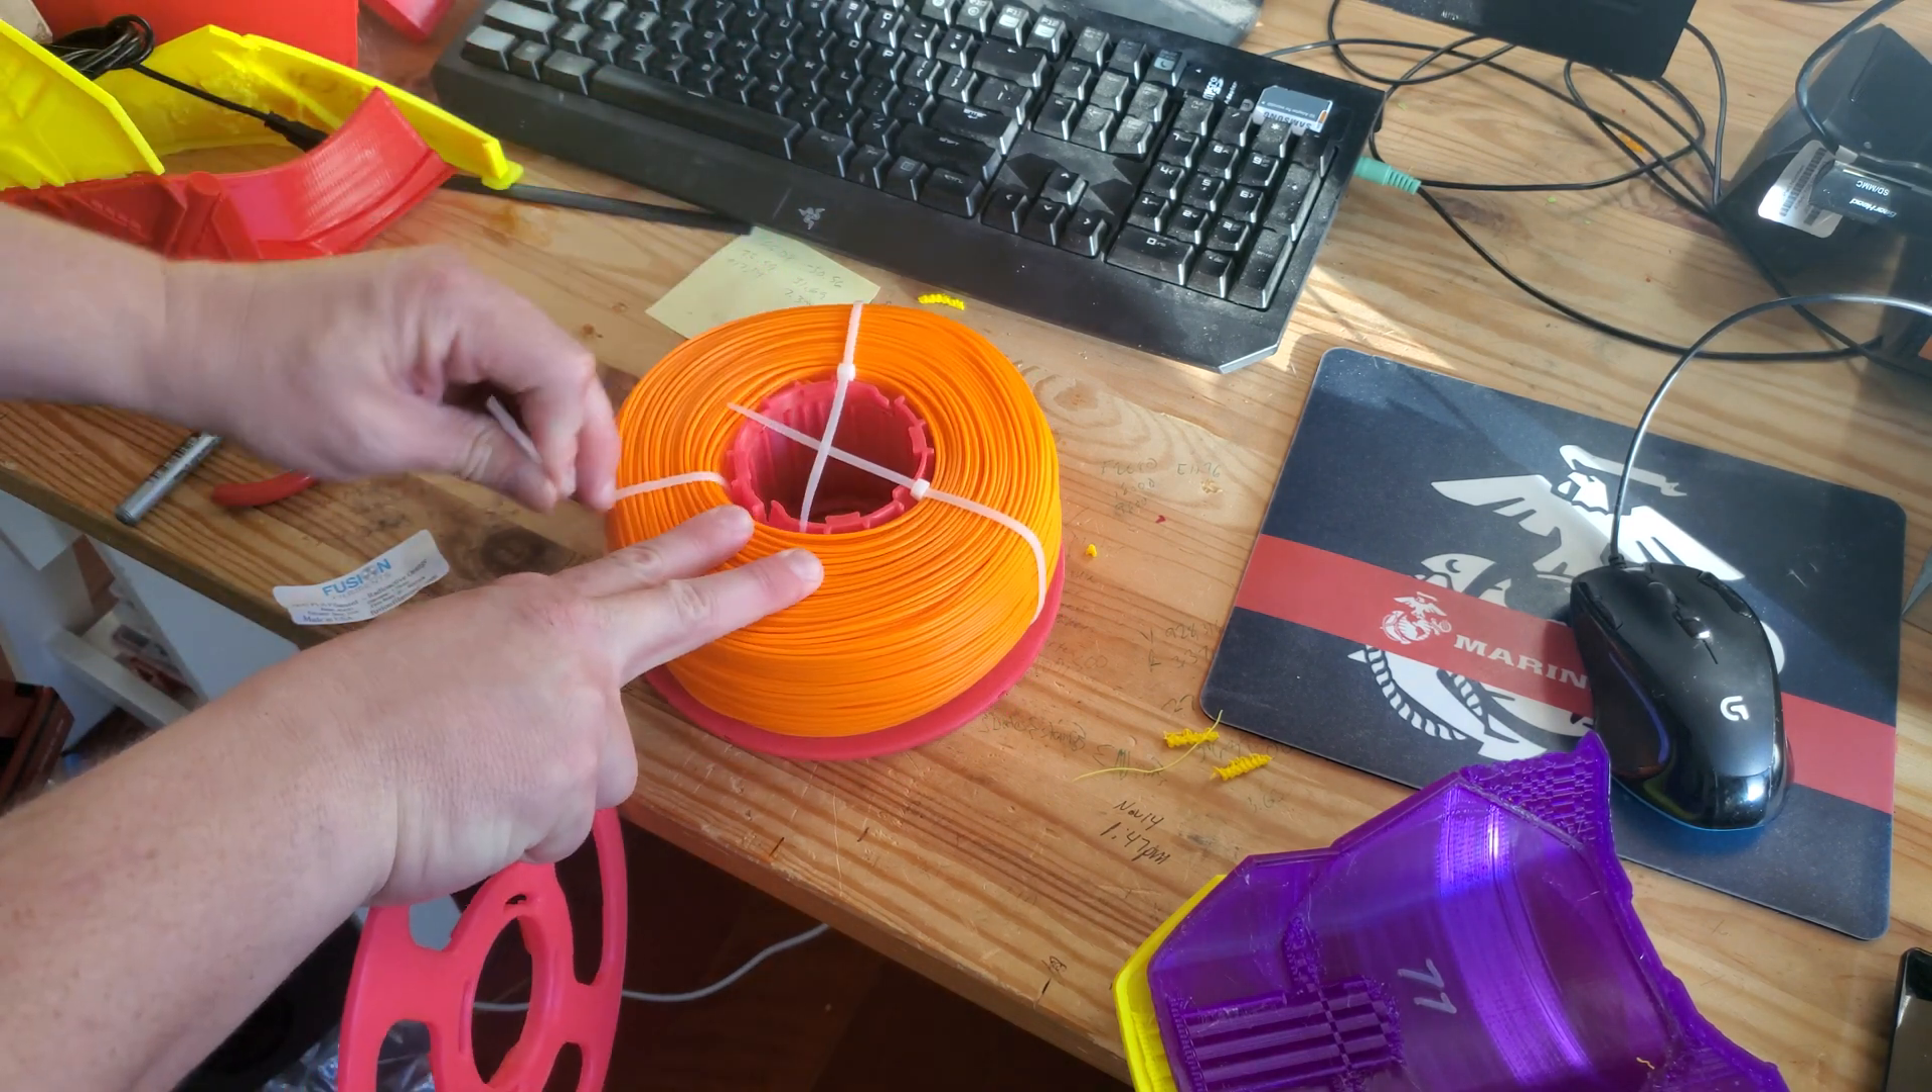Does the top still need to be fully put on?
Yes.